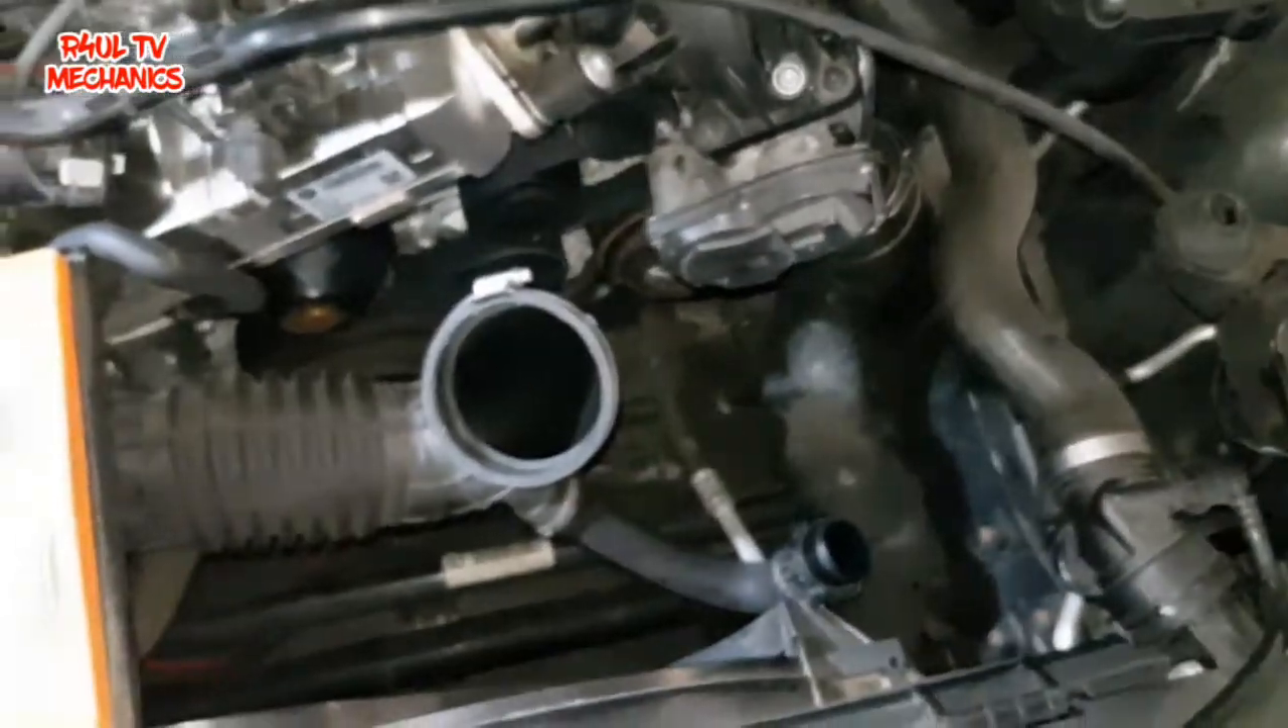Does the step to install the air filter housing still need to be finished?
Yes.